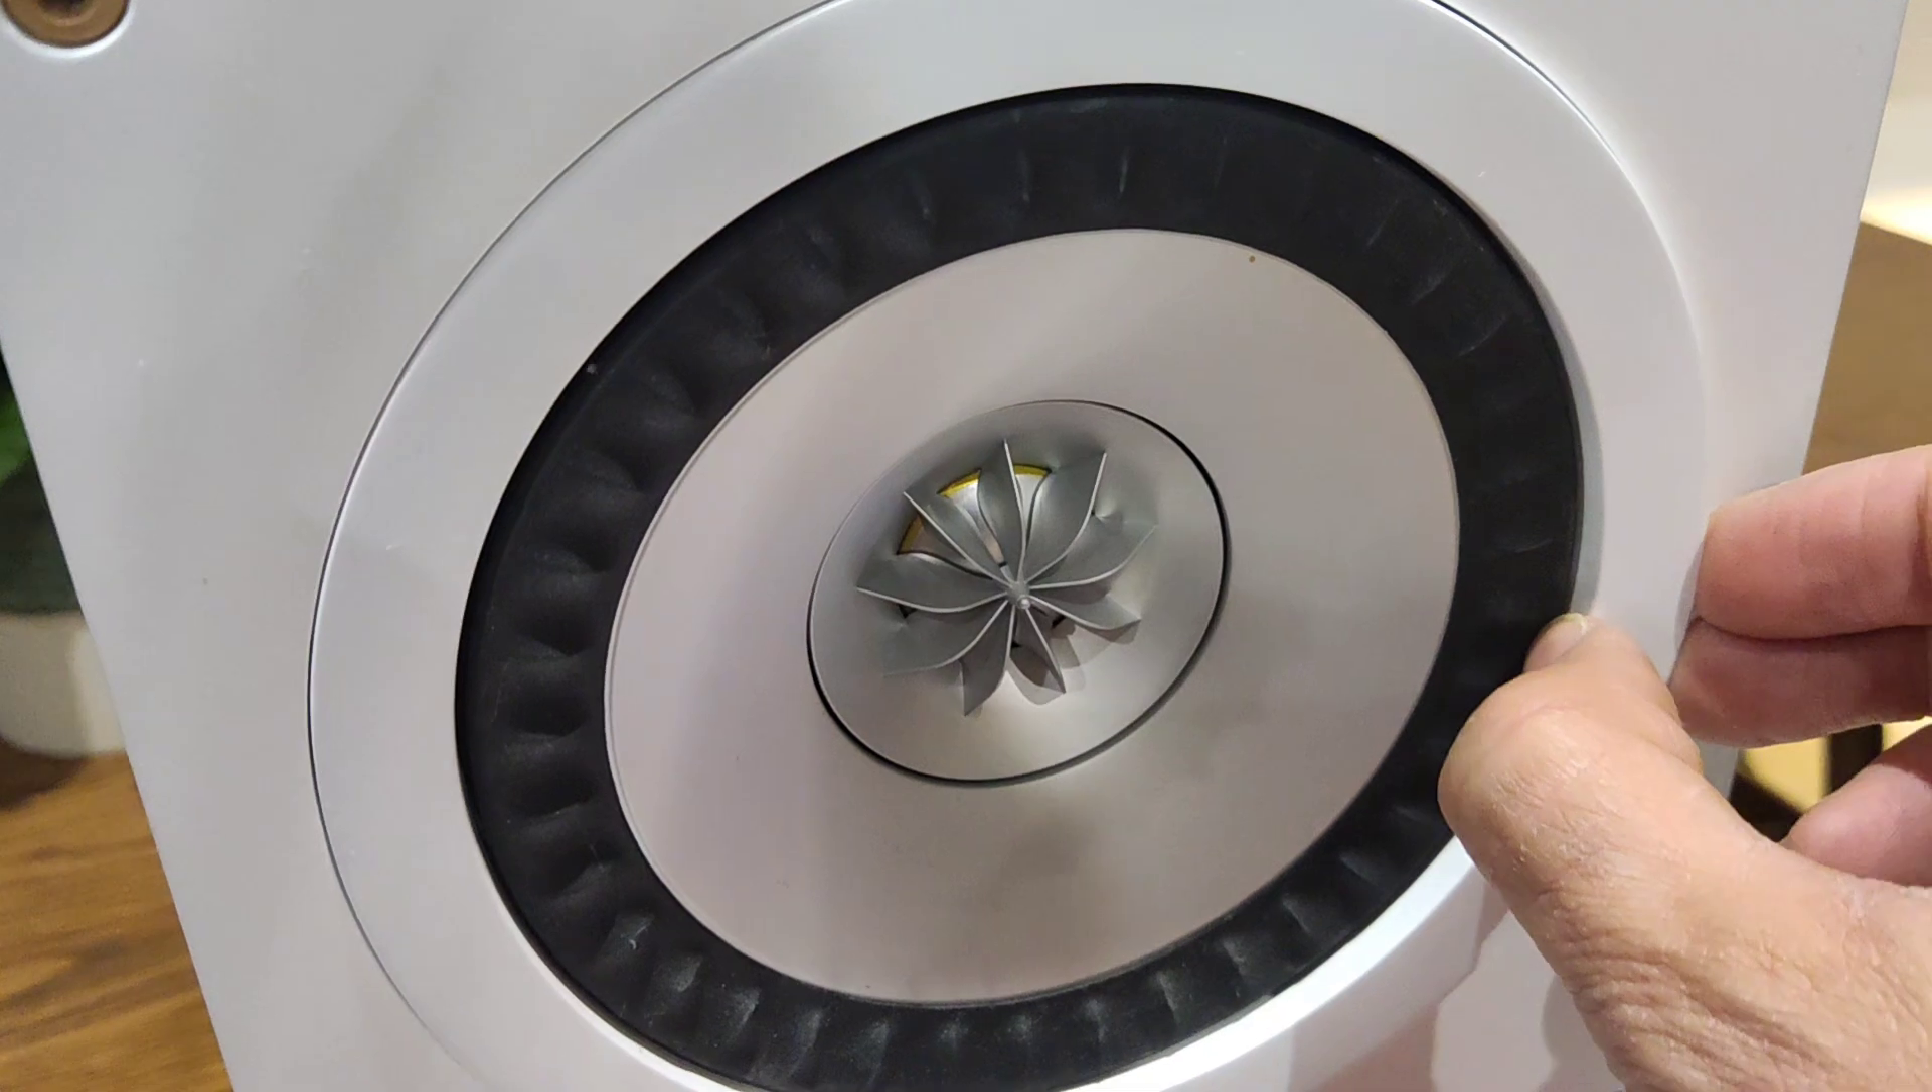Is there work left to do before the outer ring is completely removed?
Yes.